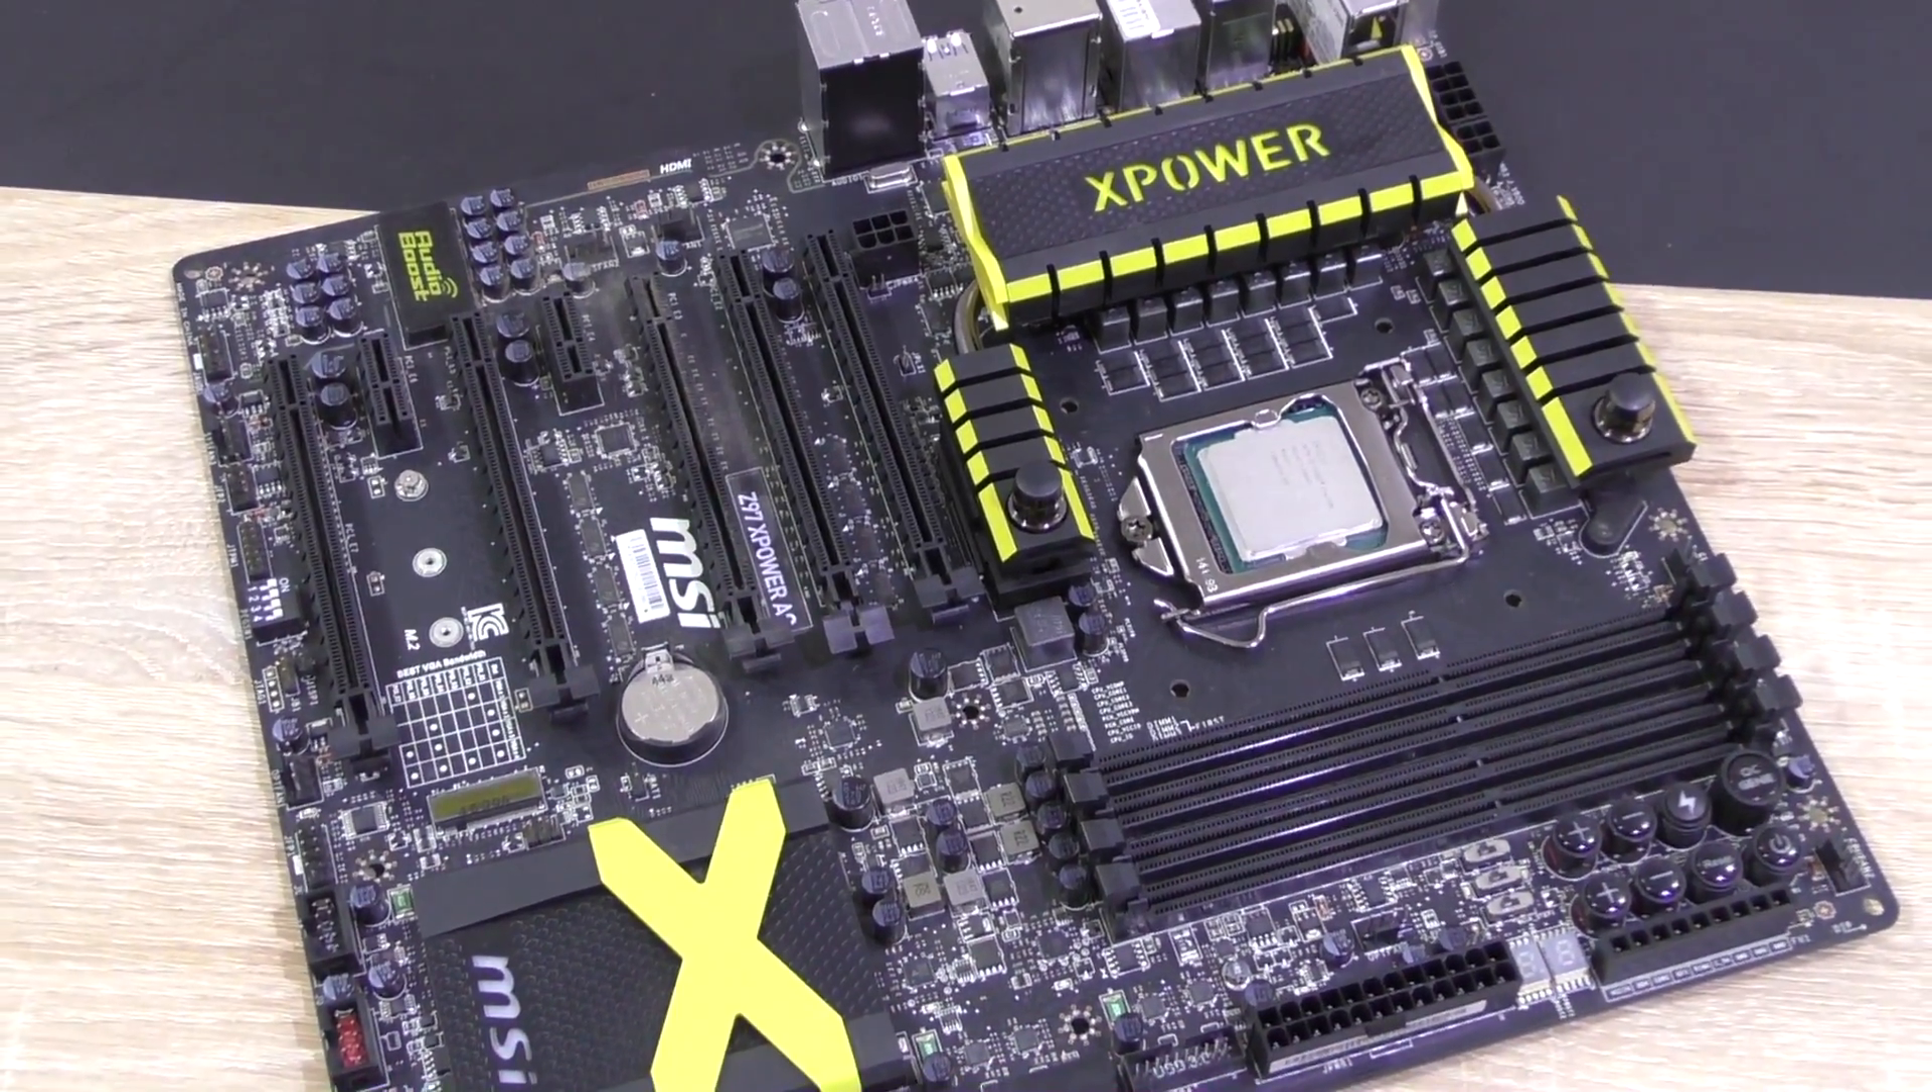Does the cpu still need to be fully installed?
No.